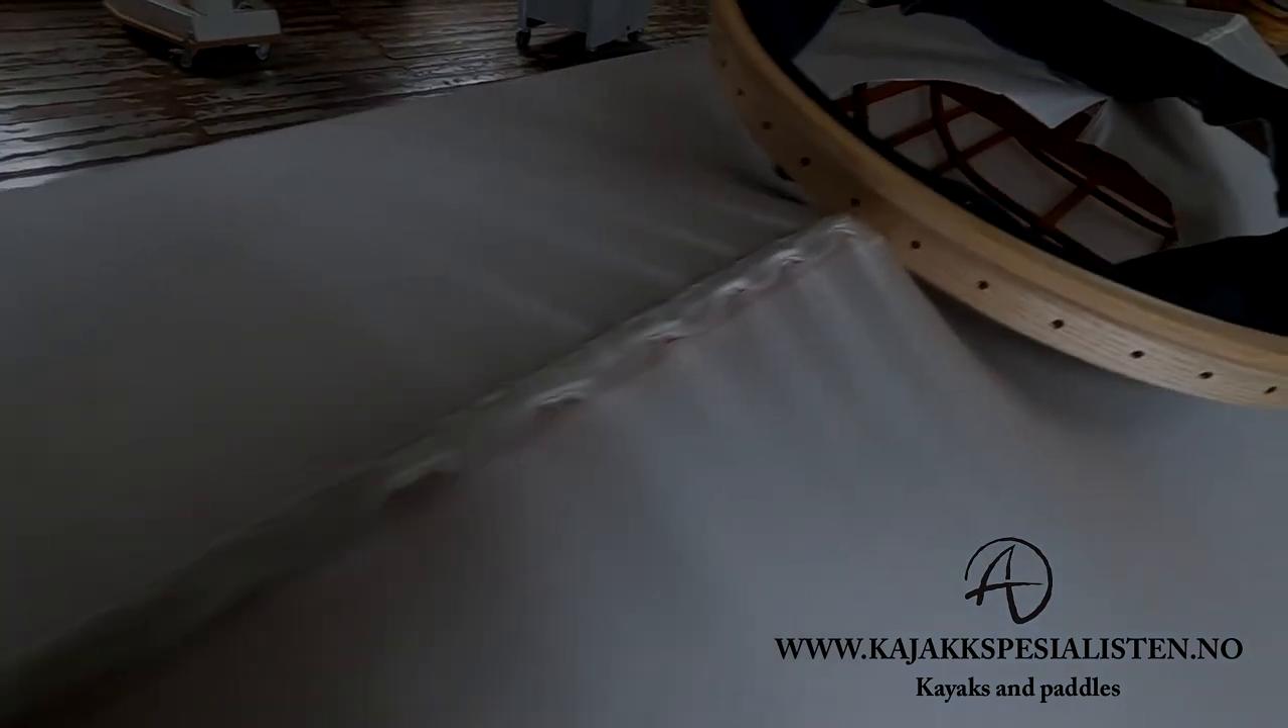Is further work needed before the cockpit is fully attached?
Yes.